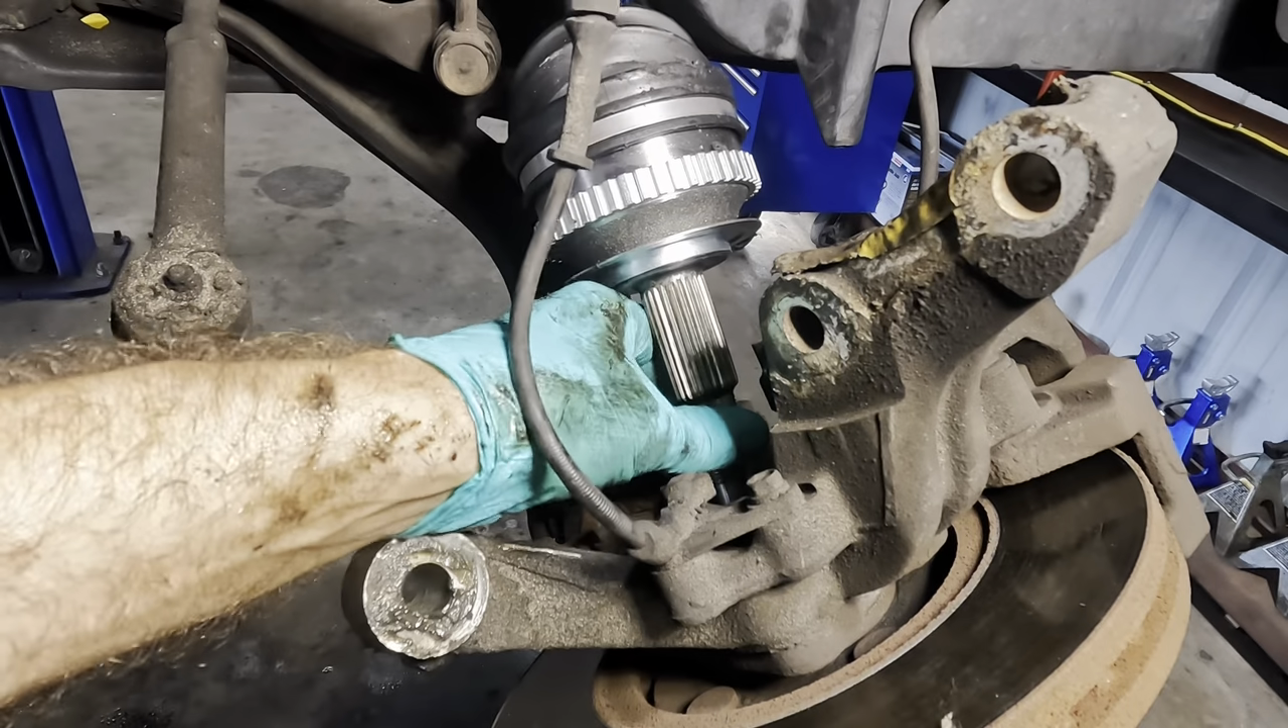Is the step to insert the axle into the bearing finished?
No.